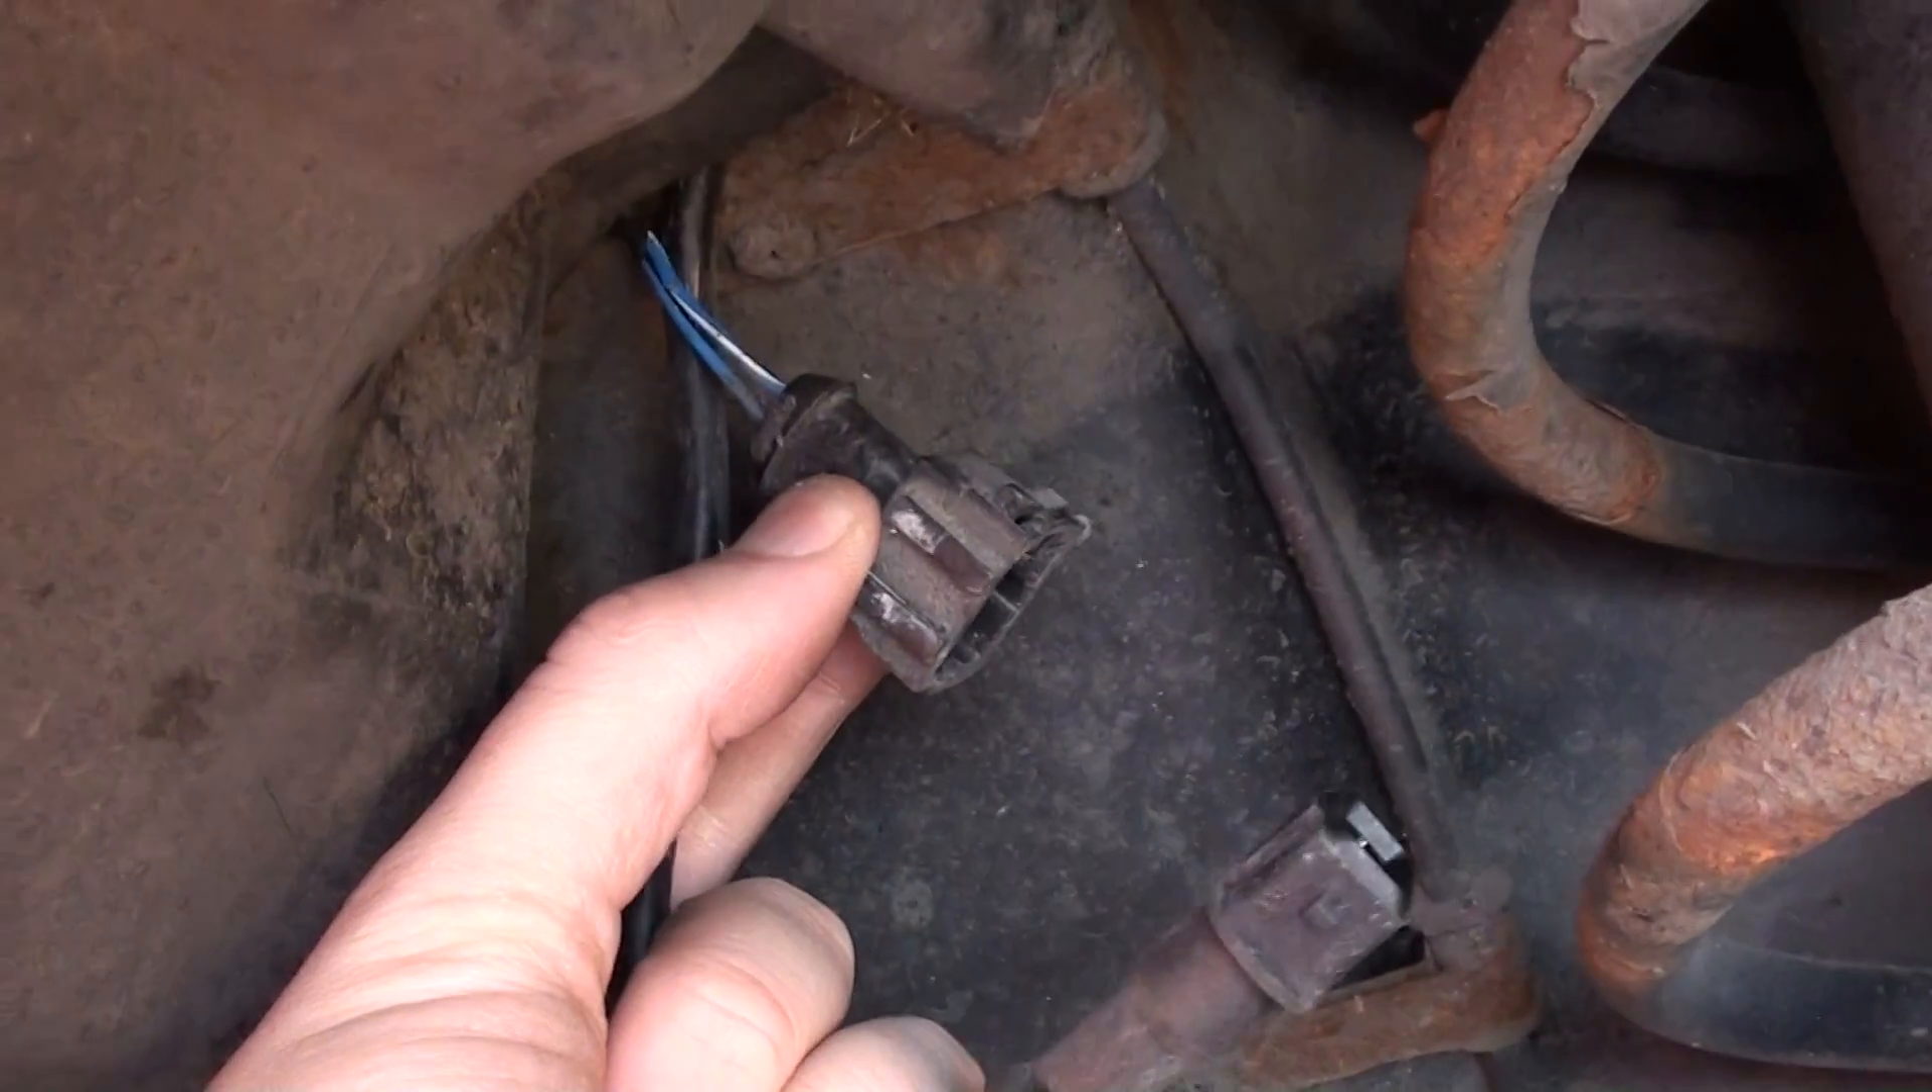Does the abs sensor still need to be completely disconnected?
No.